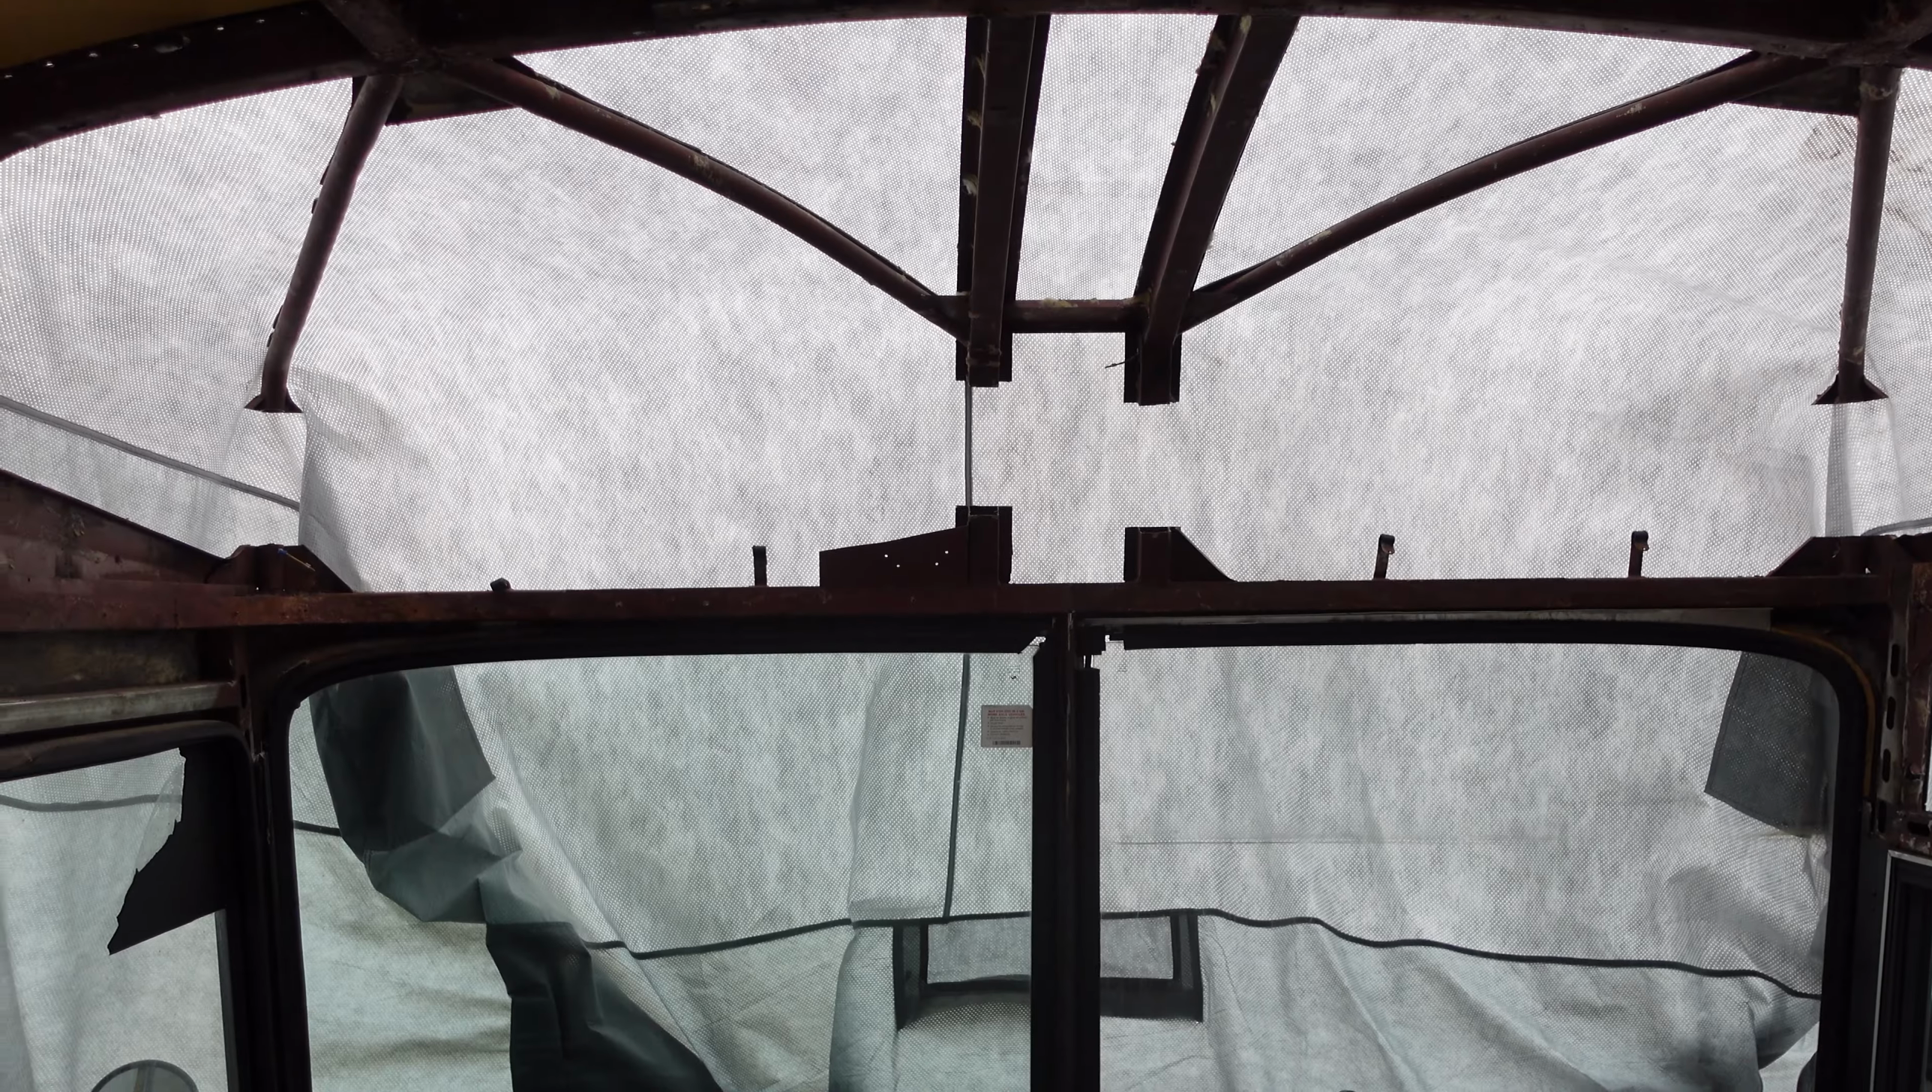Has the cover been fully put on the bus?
Yes.